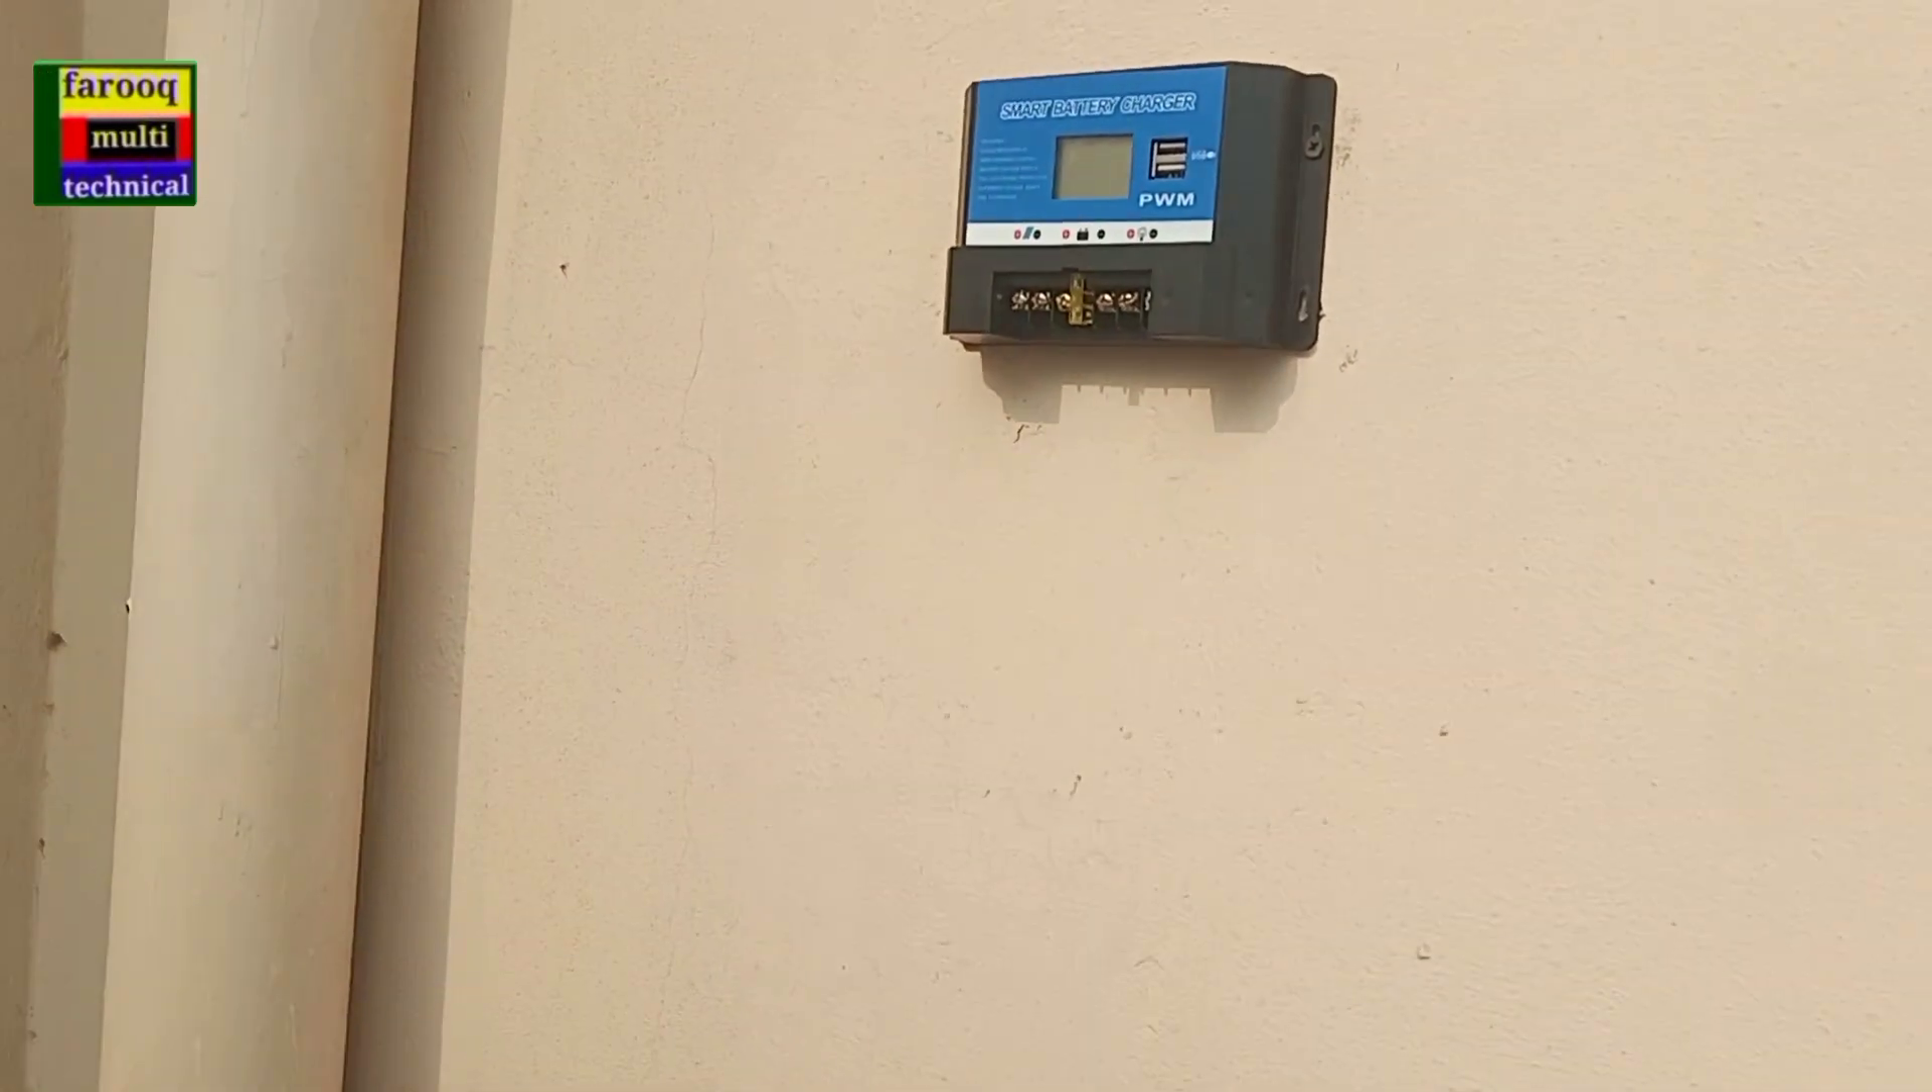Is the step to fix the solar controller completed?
Yes.